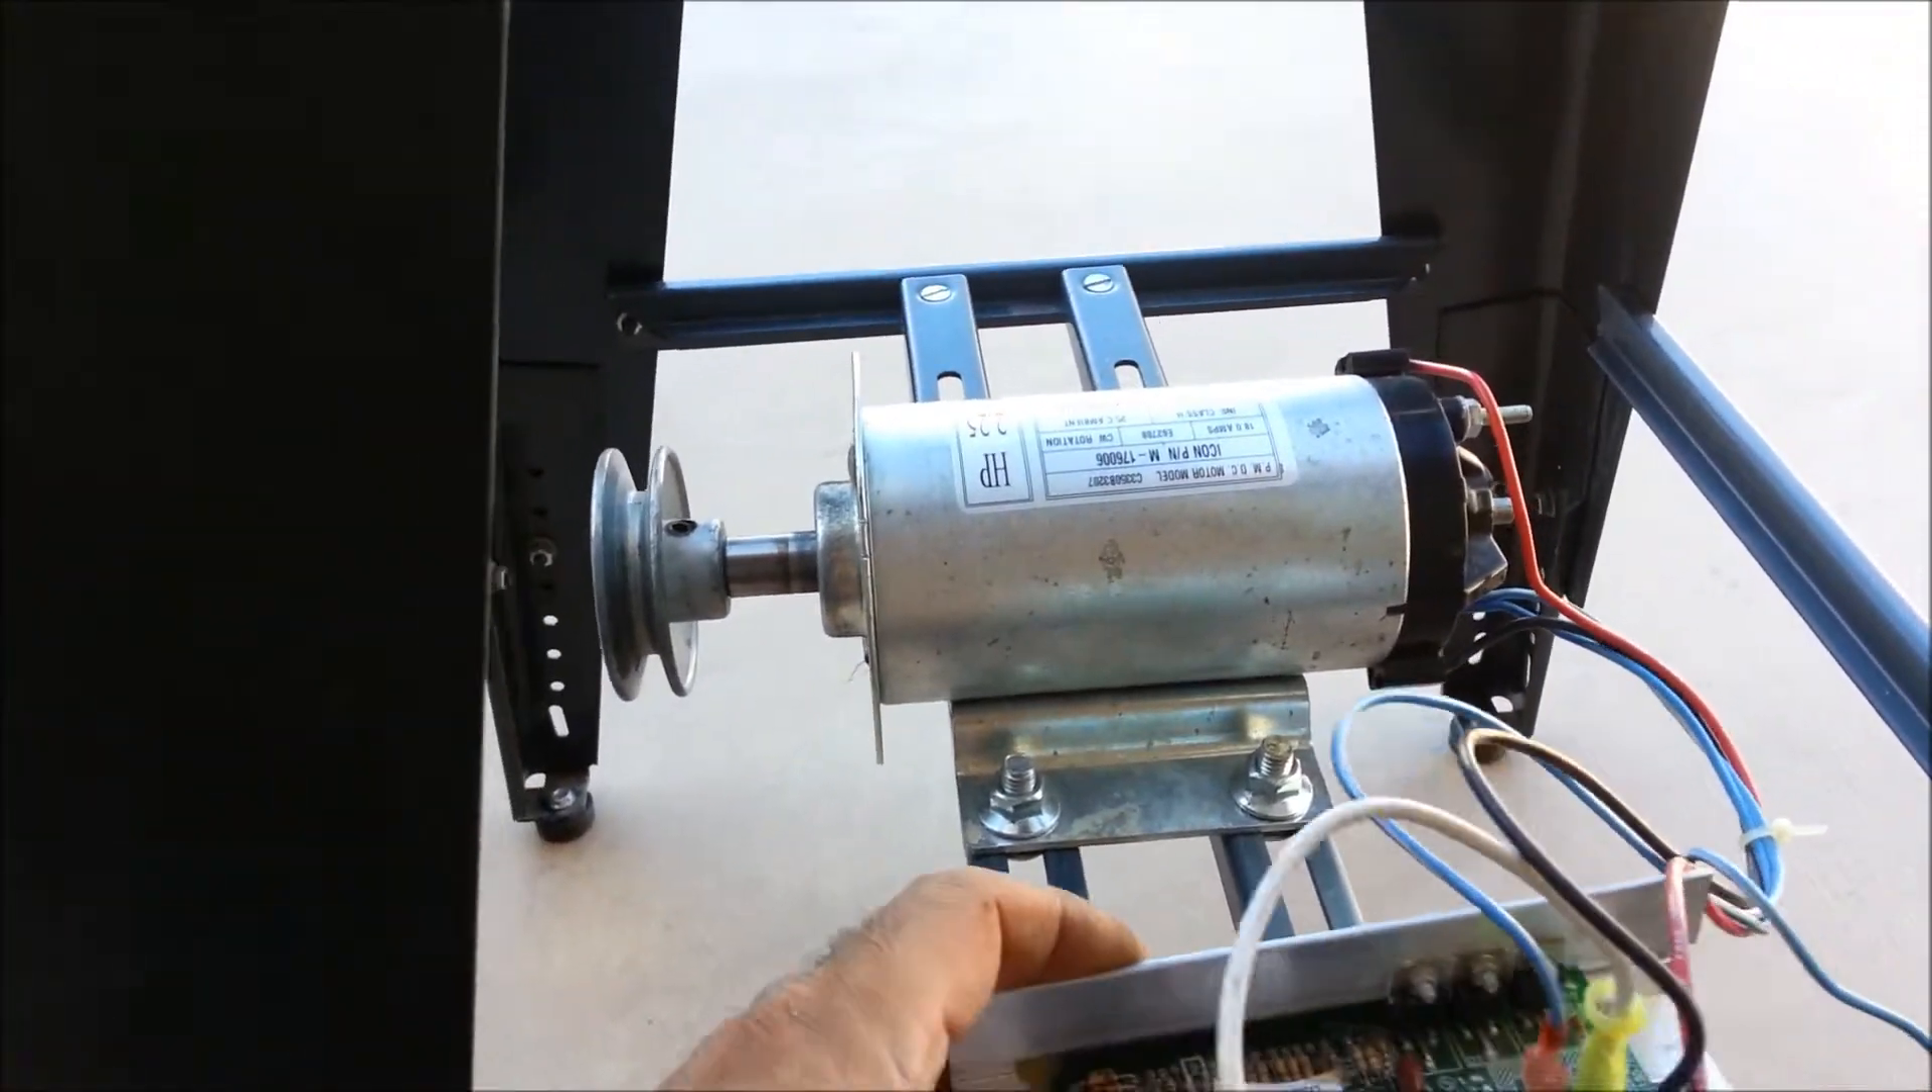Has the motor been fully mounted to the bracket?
Yes.